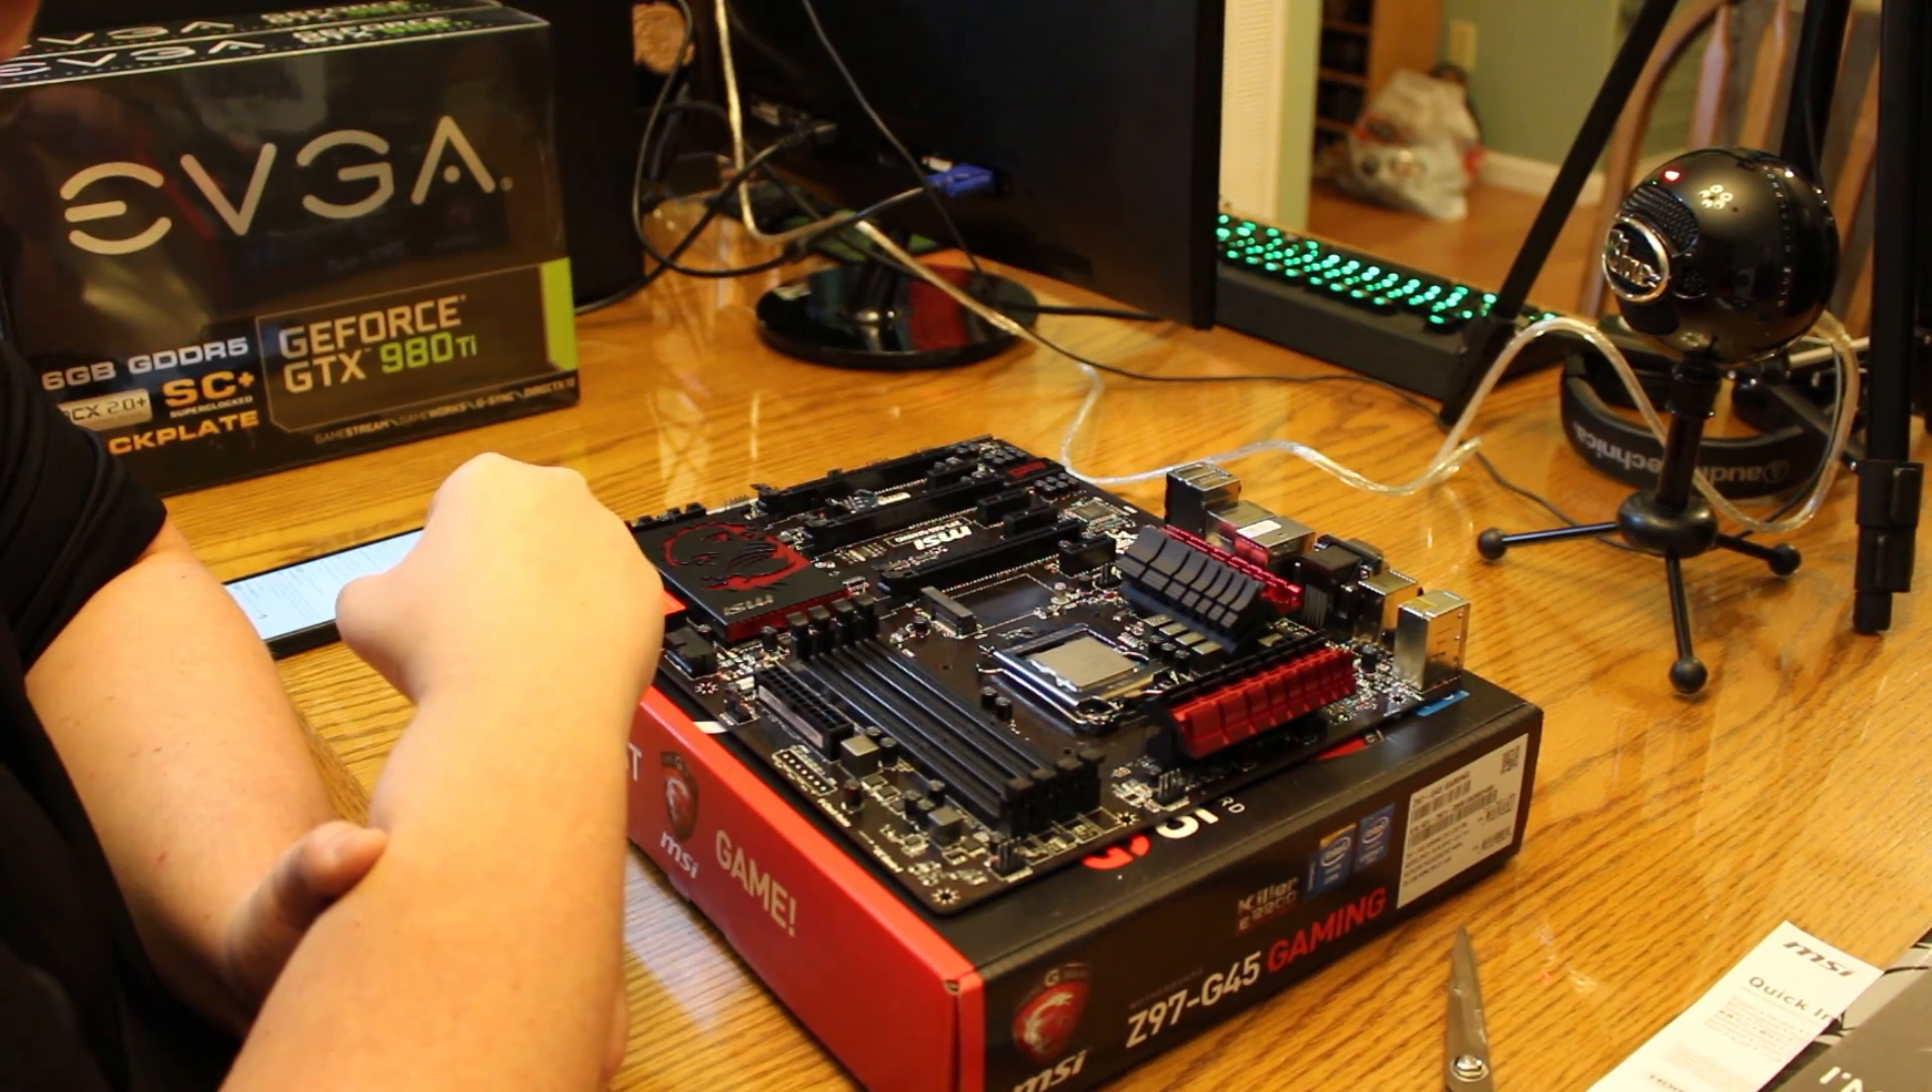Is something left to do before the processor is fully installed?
No.